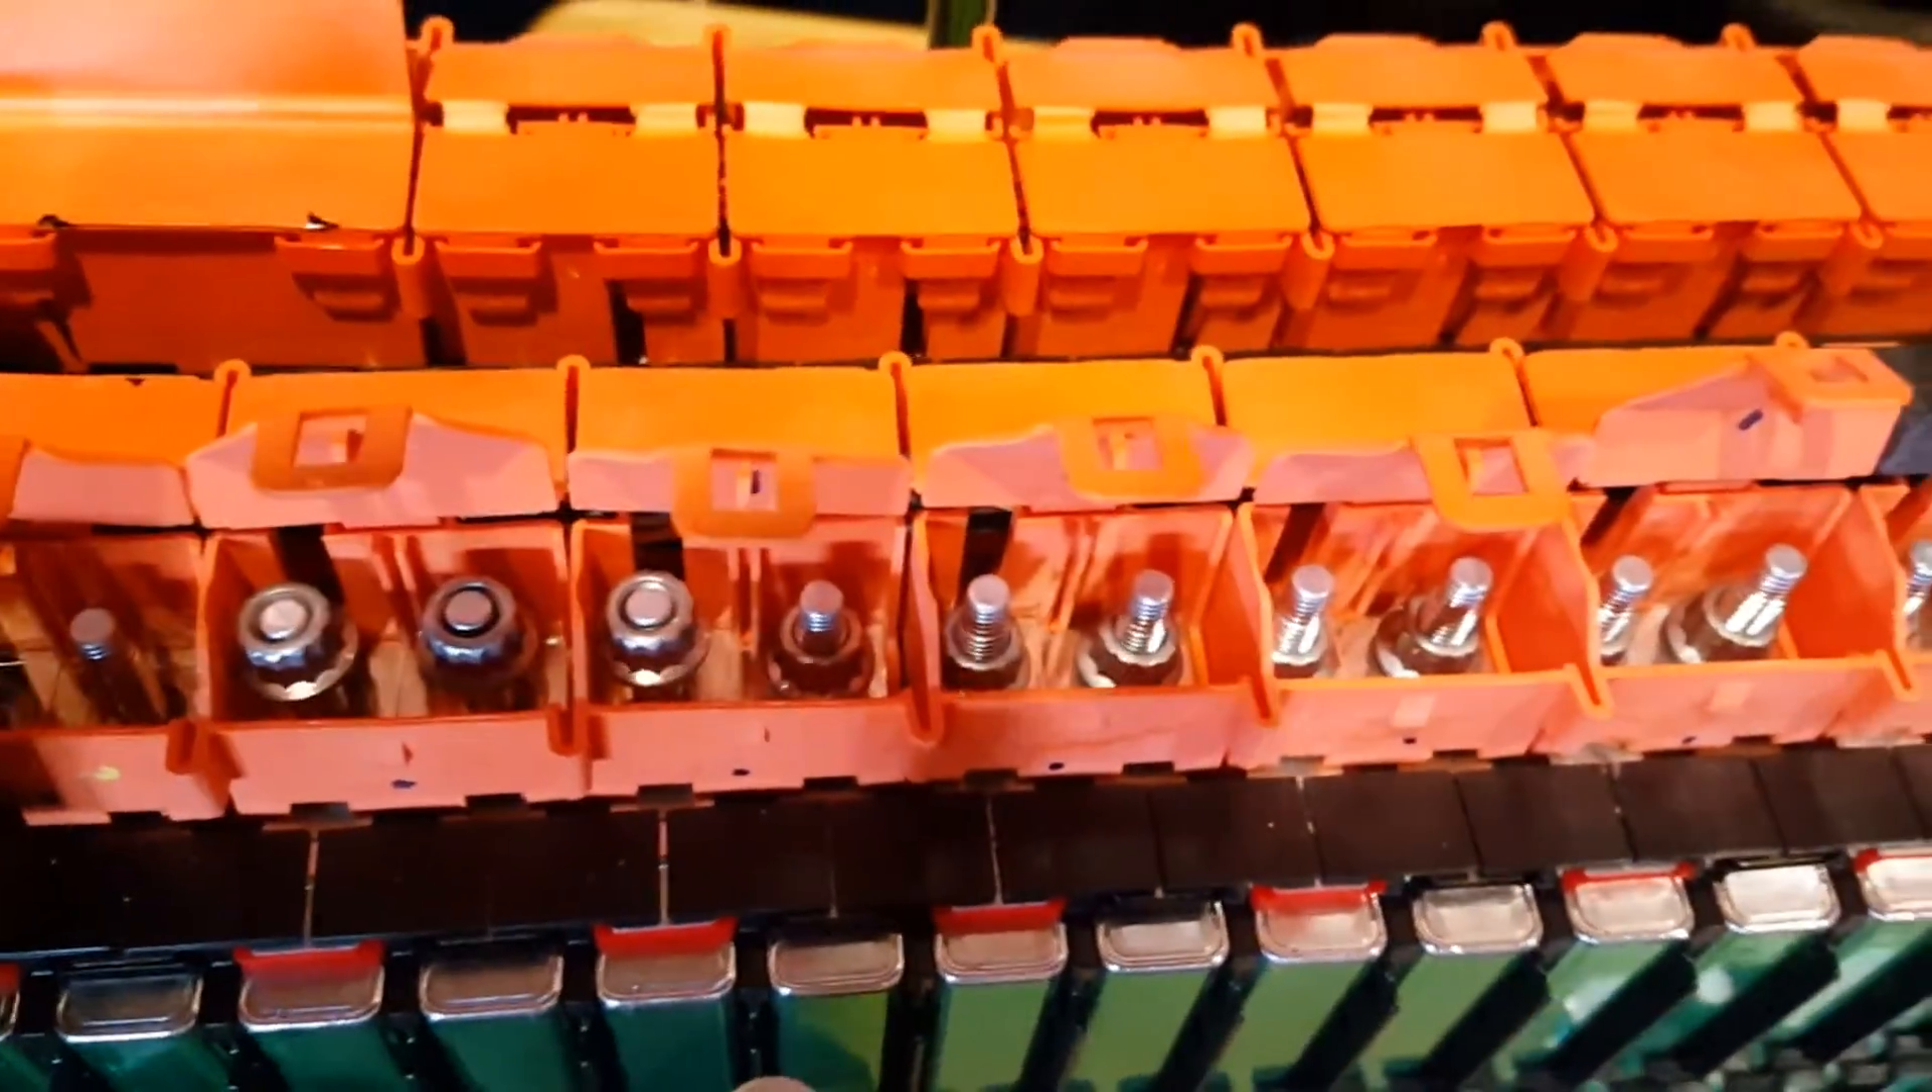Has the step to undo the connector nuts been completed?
No.